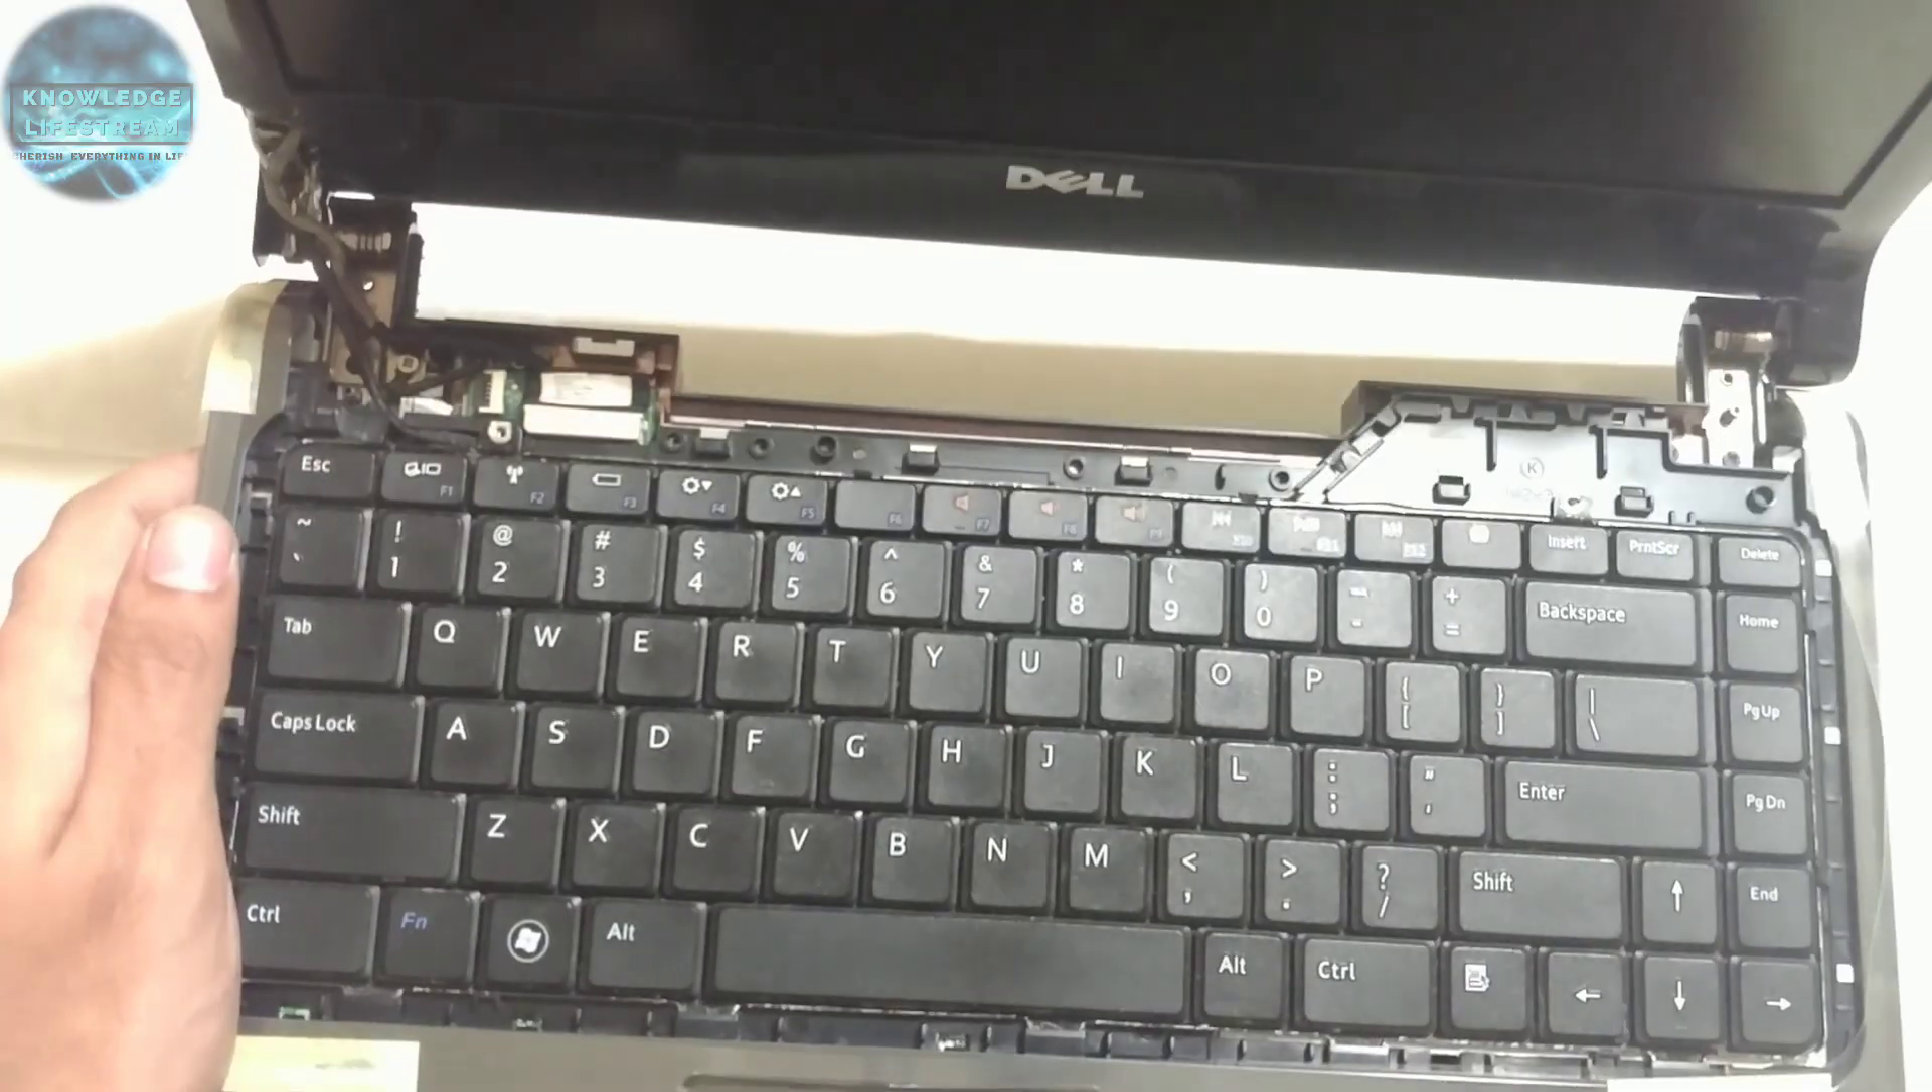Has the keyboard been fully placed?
Yes.